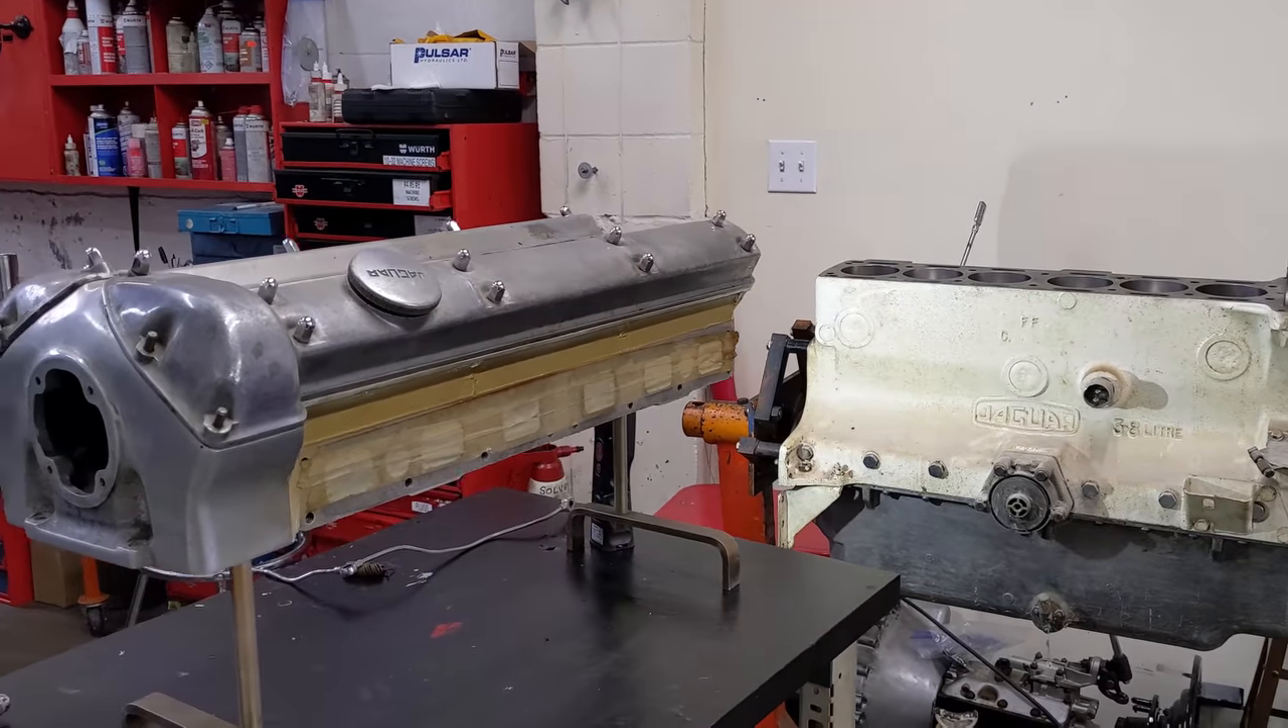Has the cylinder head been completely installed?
No.